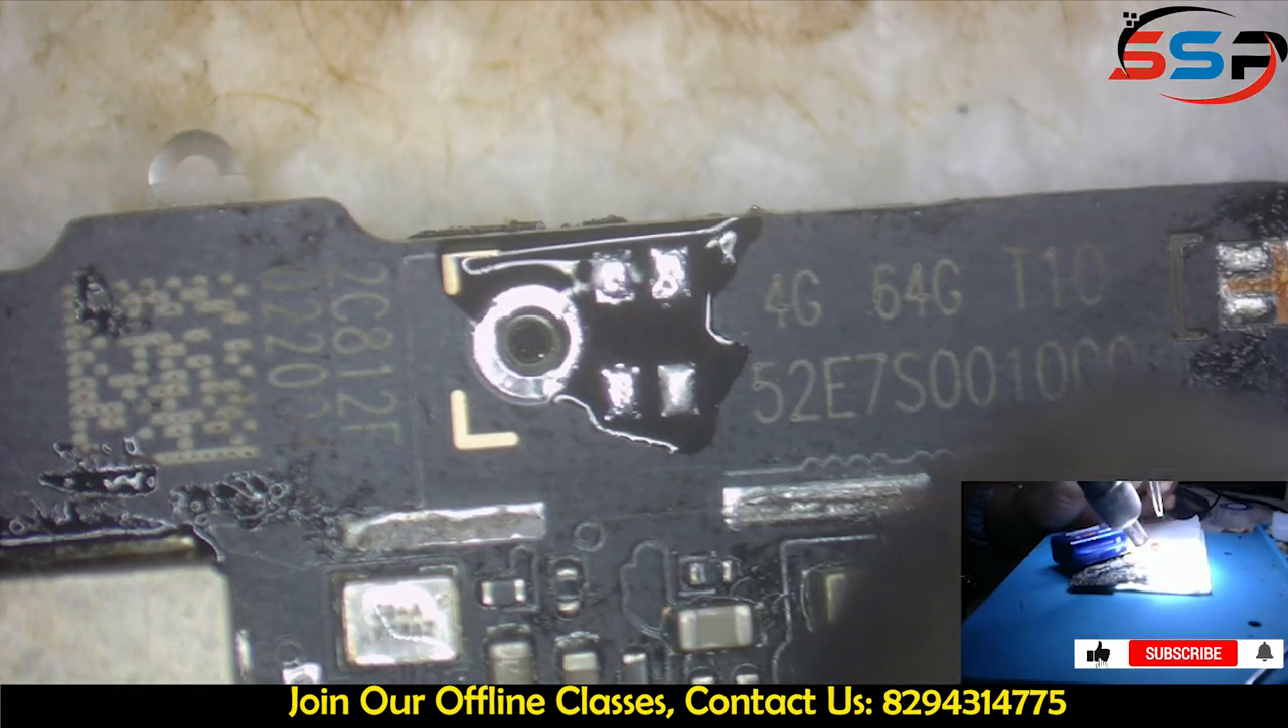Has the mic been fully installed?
No.